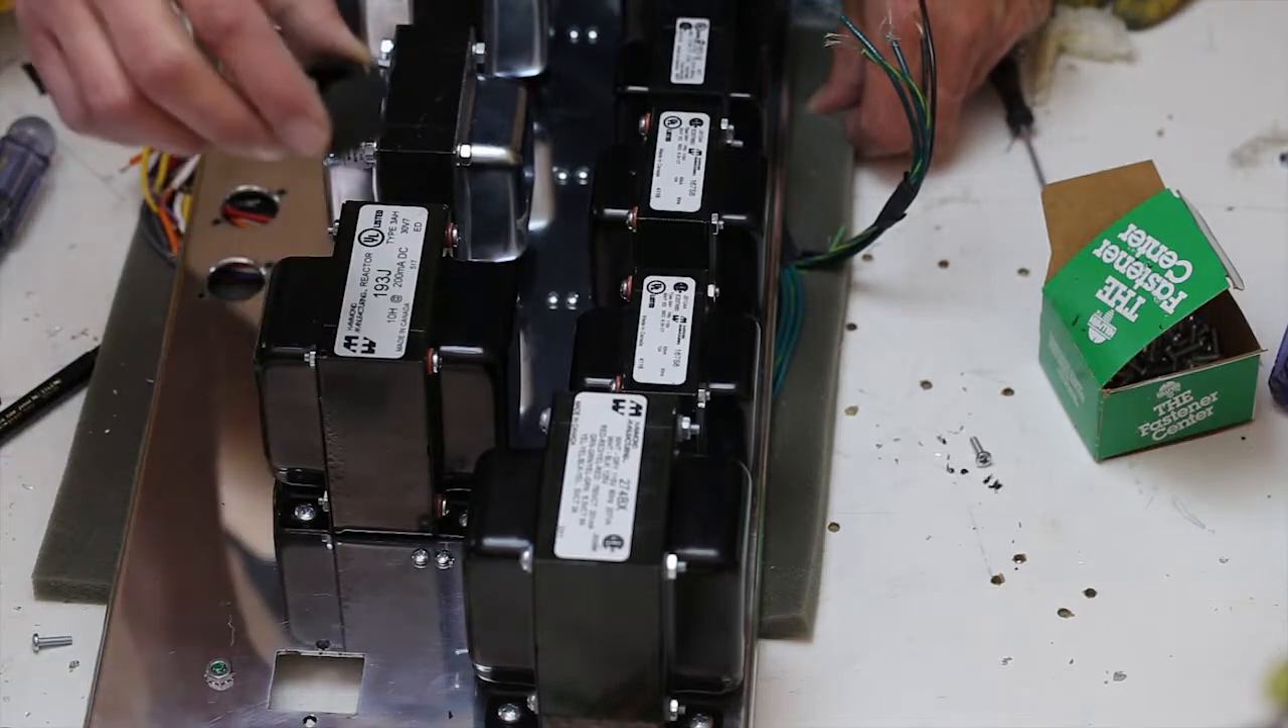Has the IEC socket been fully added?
No.